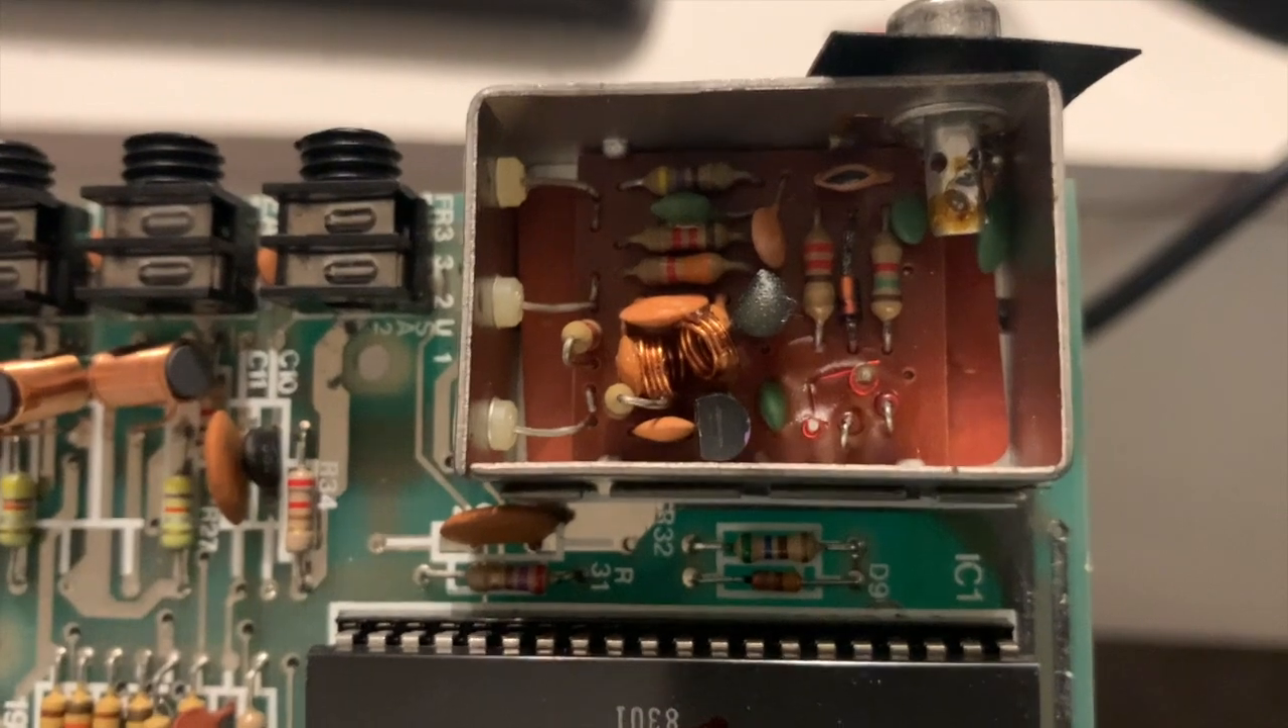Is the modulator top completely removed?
Yes.